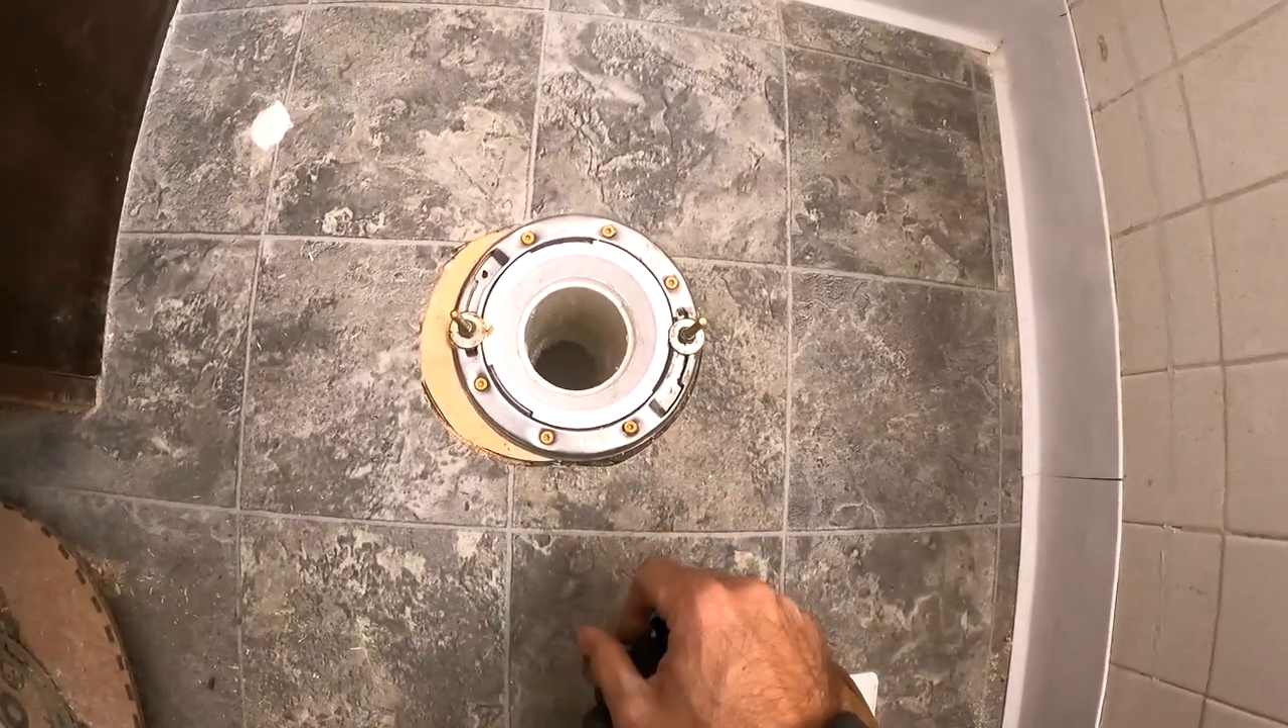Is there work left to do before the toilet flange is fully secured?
No.